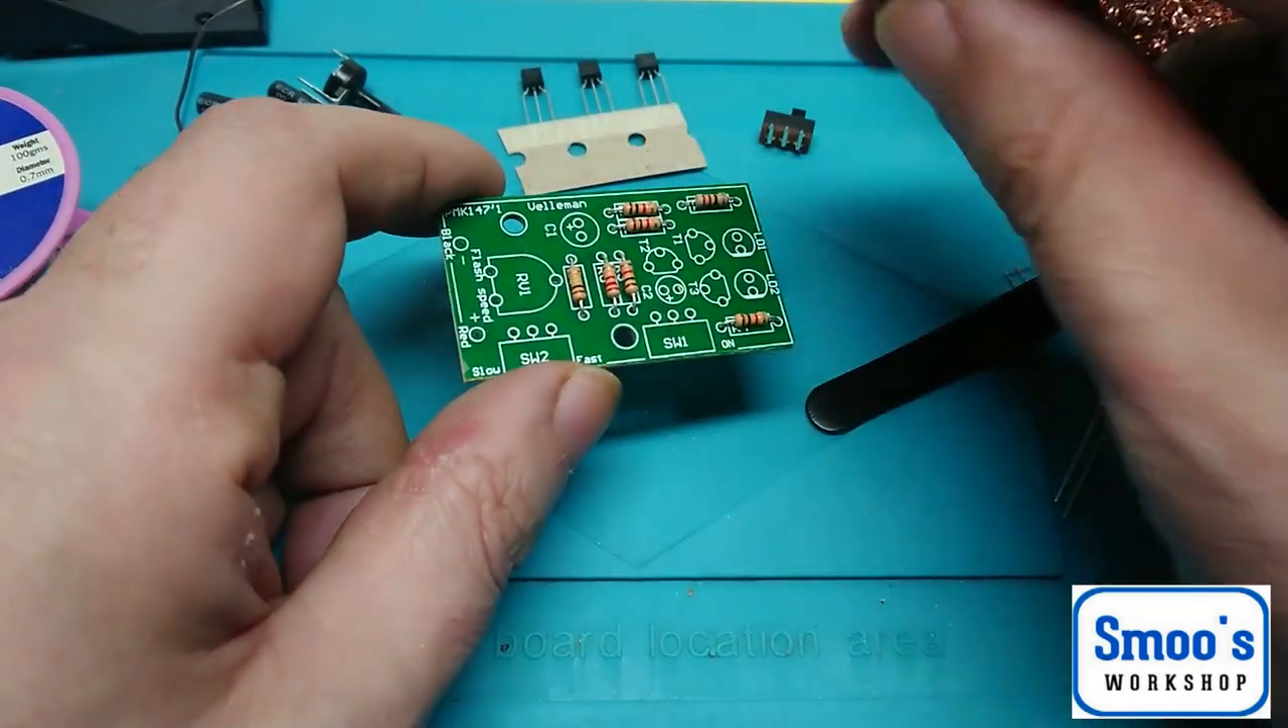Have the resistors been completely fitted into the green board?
Yes.